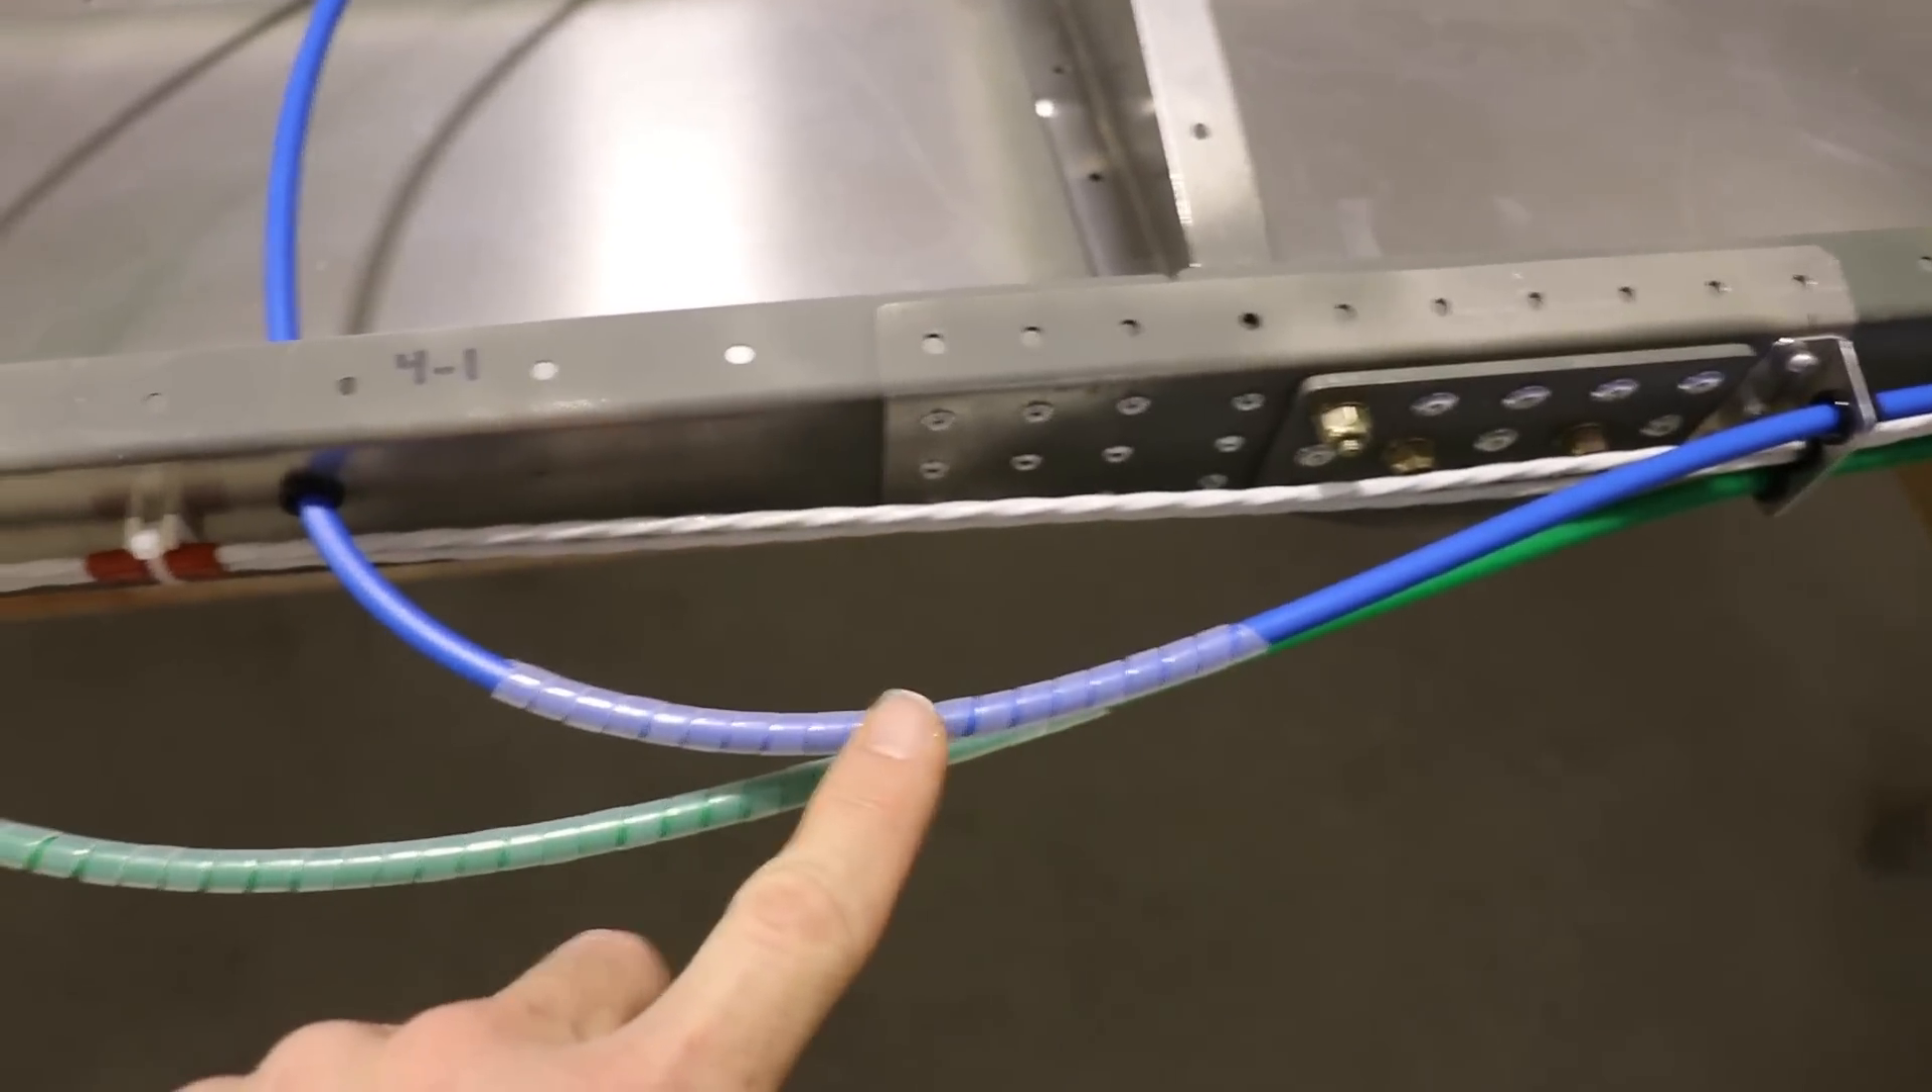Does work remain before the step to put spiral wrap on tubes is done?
No.